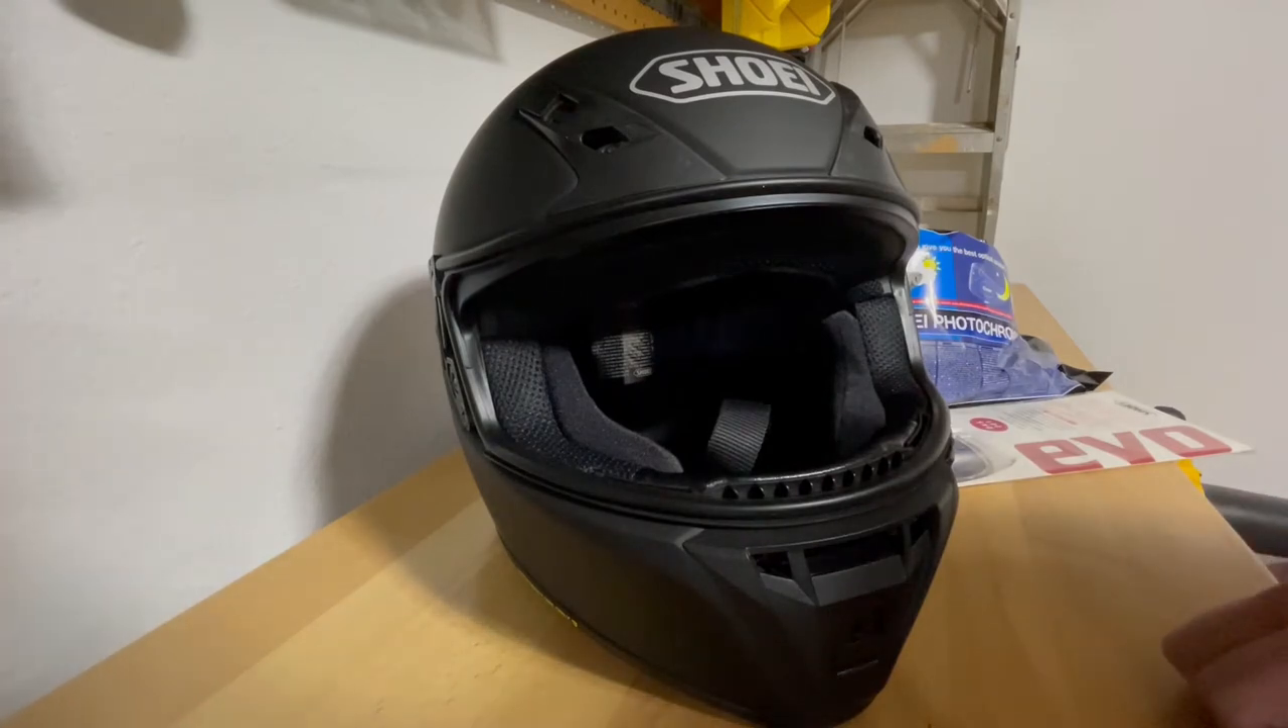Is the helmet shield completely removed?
Yes.